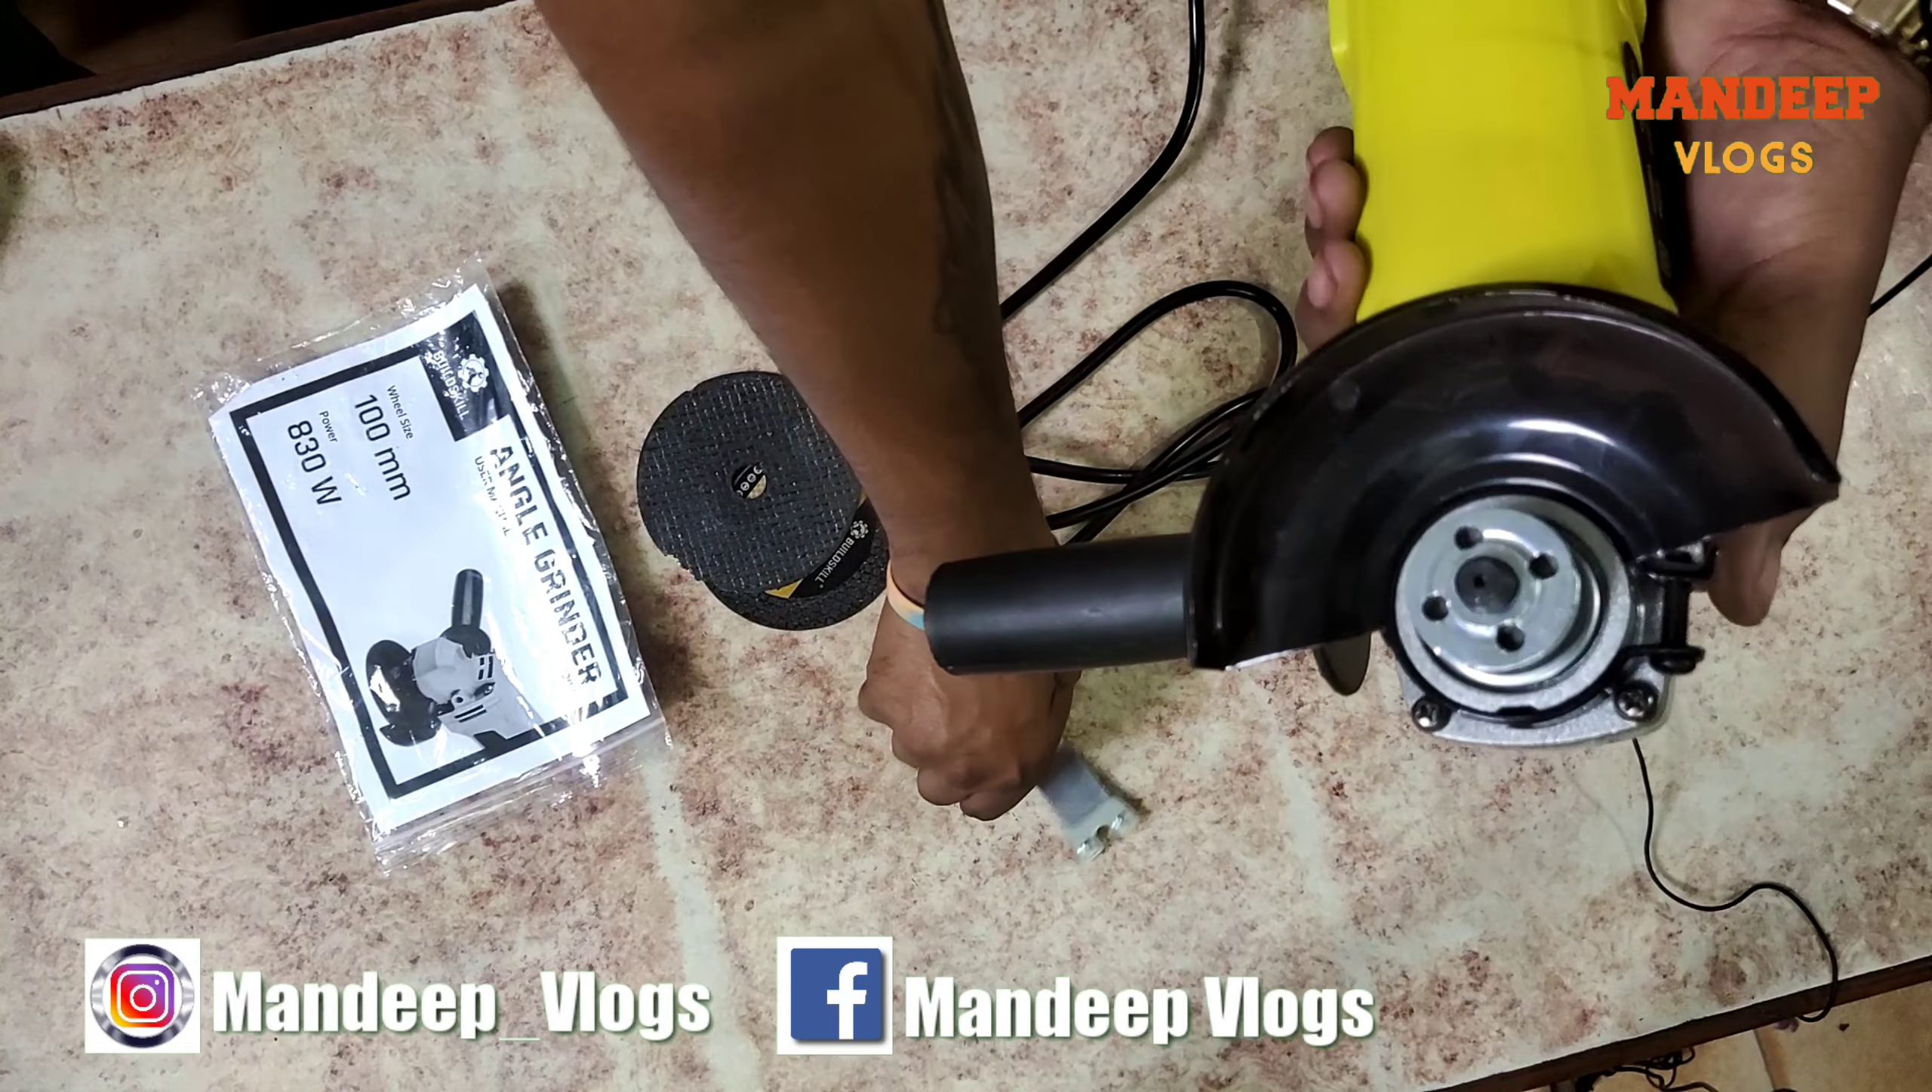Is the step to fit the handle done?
Yes.